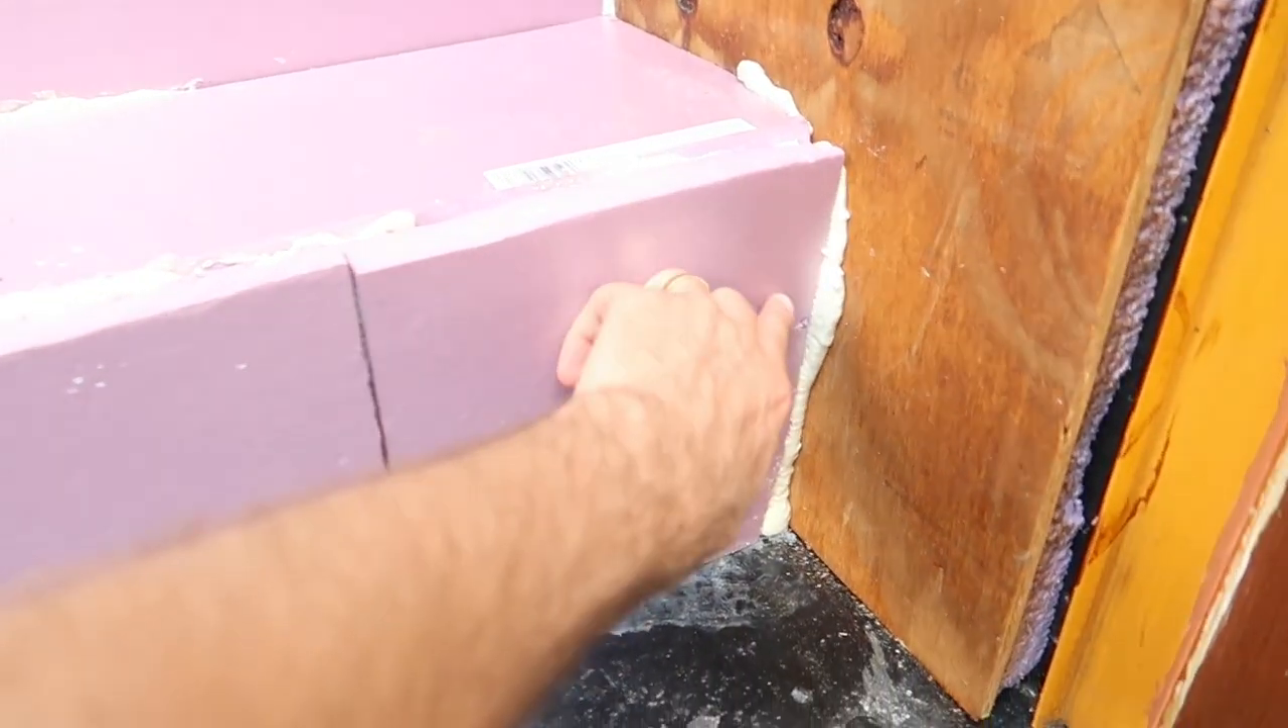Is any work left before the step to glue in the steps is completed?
No.